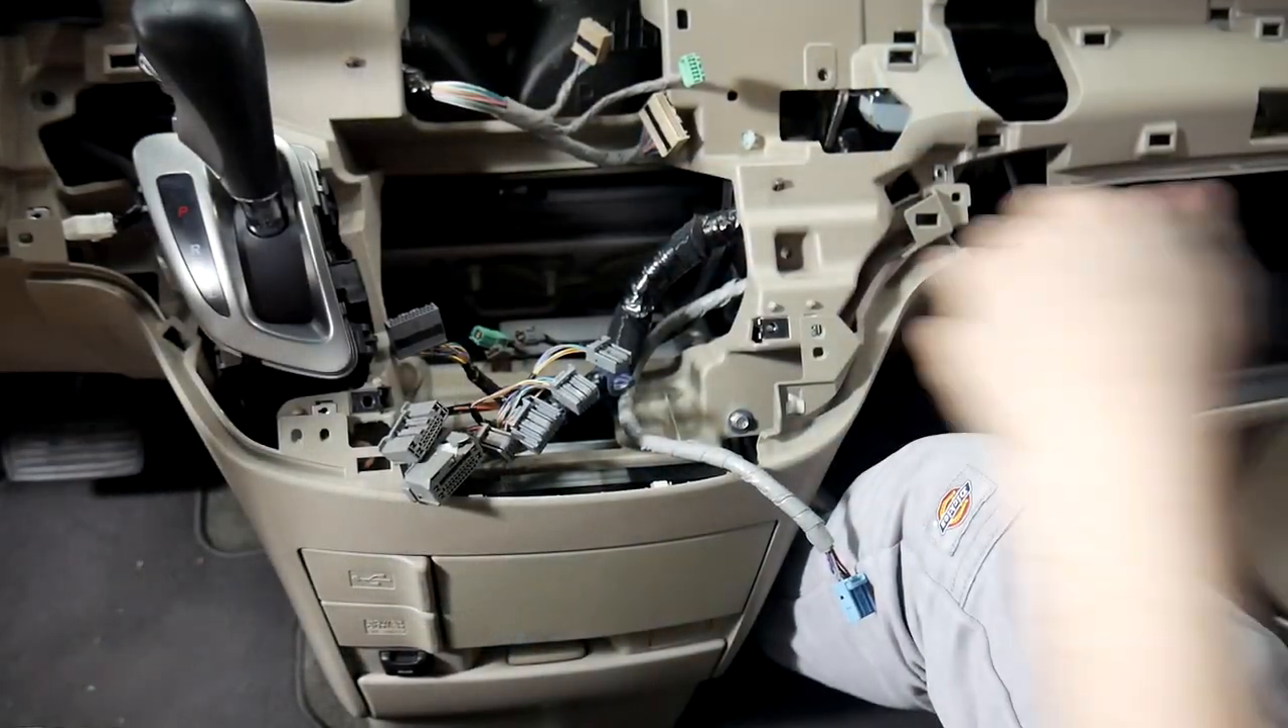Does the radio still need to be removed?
No.